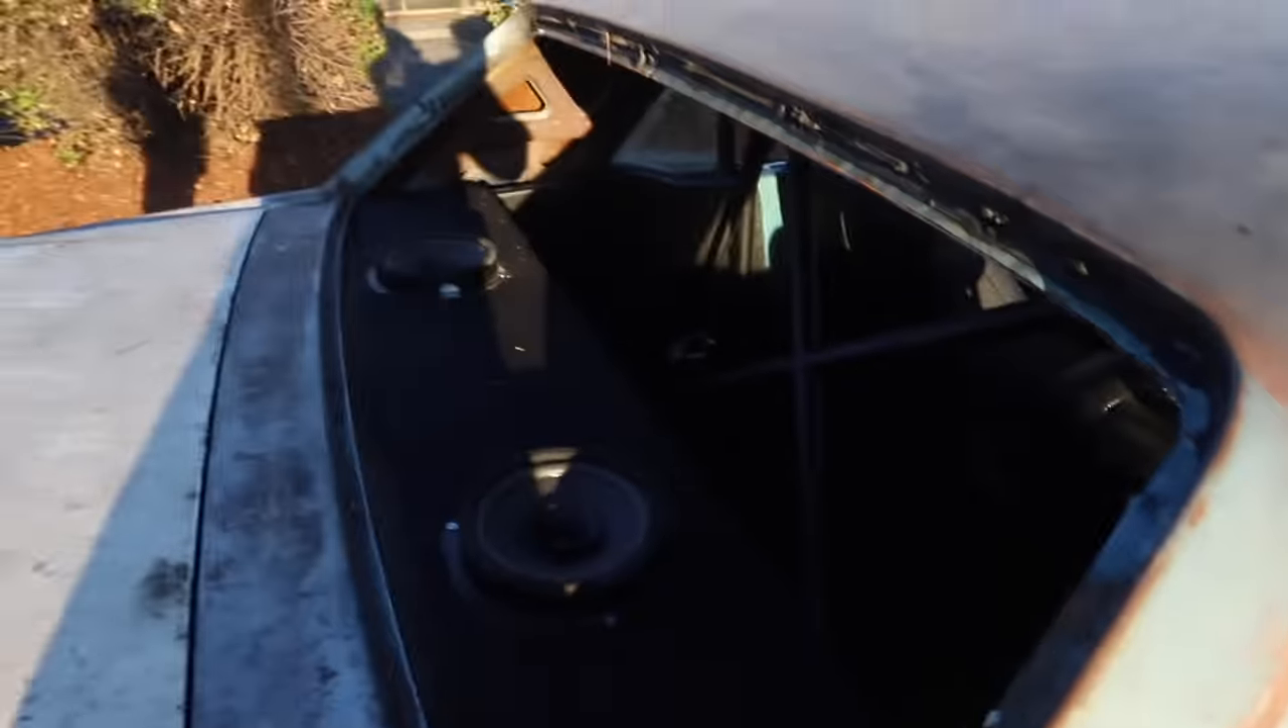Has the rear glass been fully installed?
No.